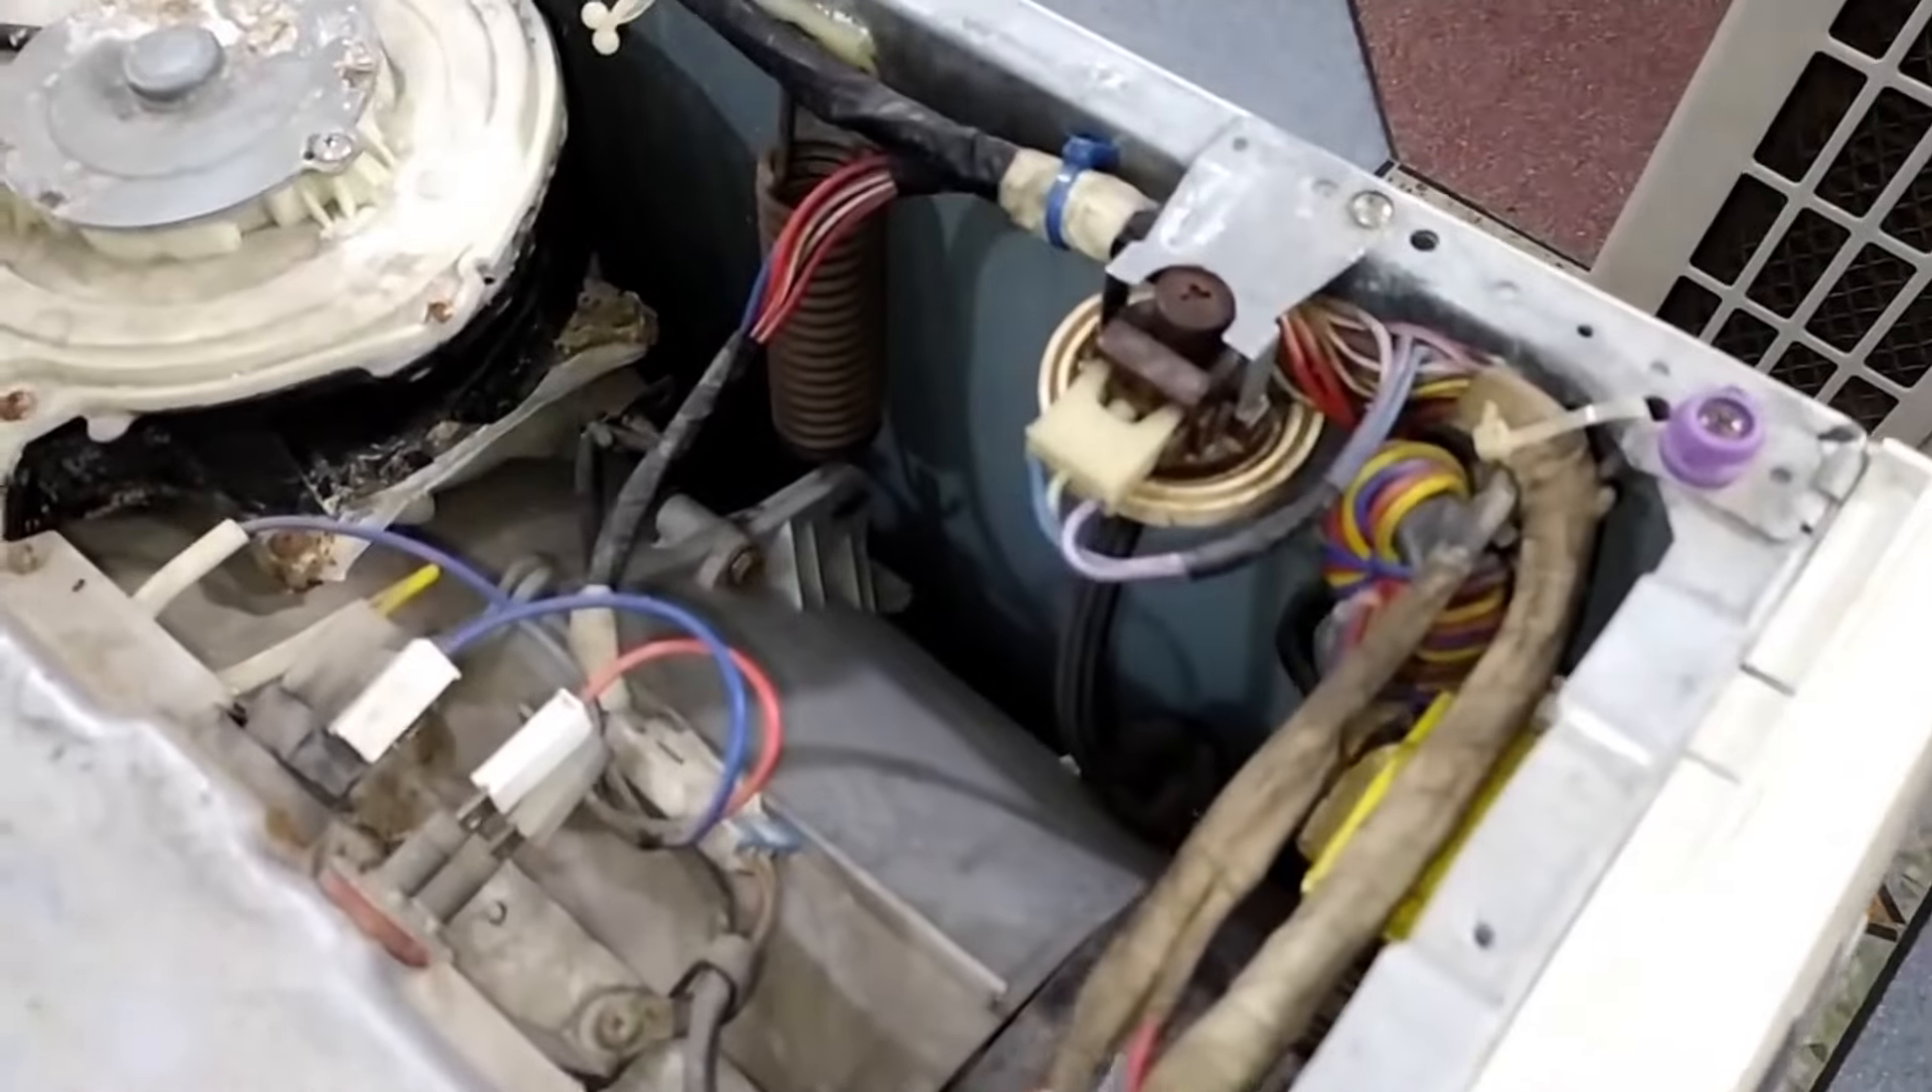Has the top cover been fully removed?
Yes.